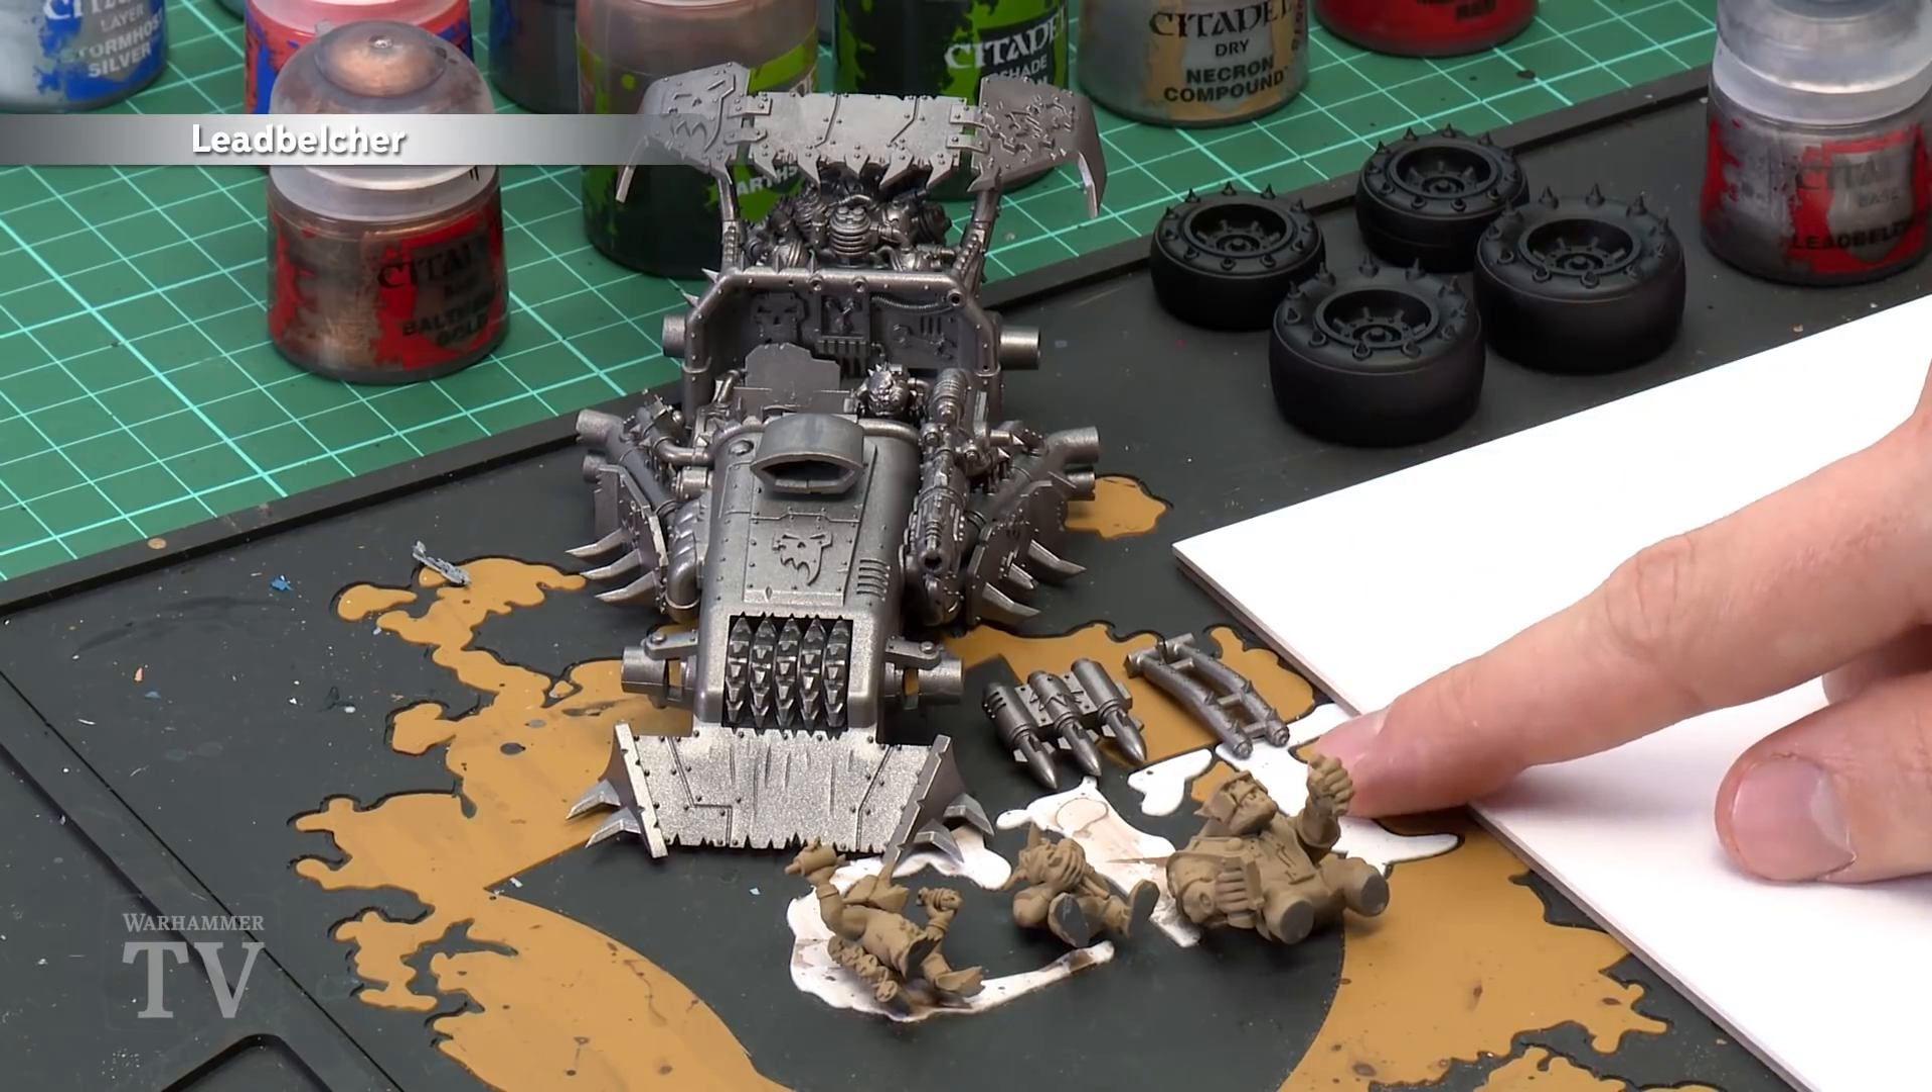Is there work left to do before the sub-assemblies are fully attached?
Yes.